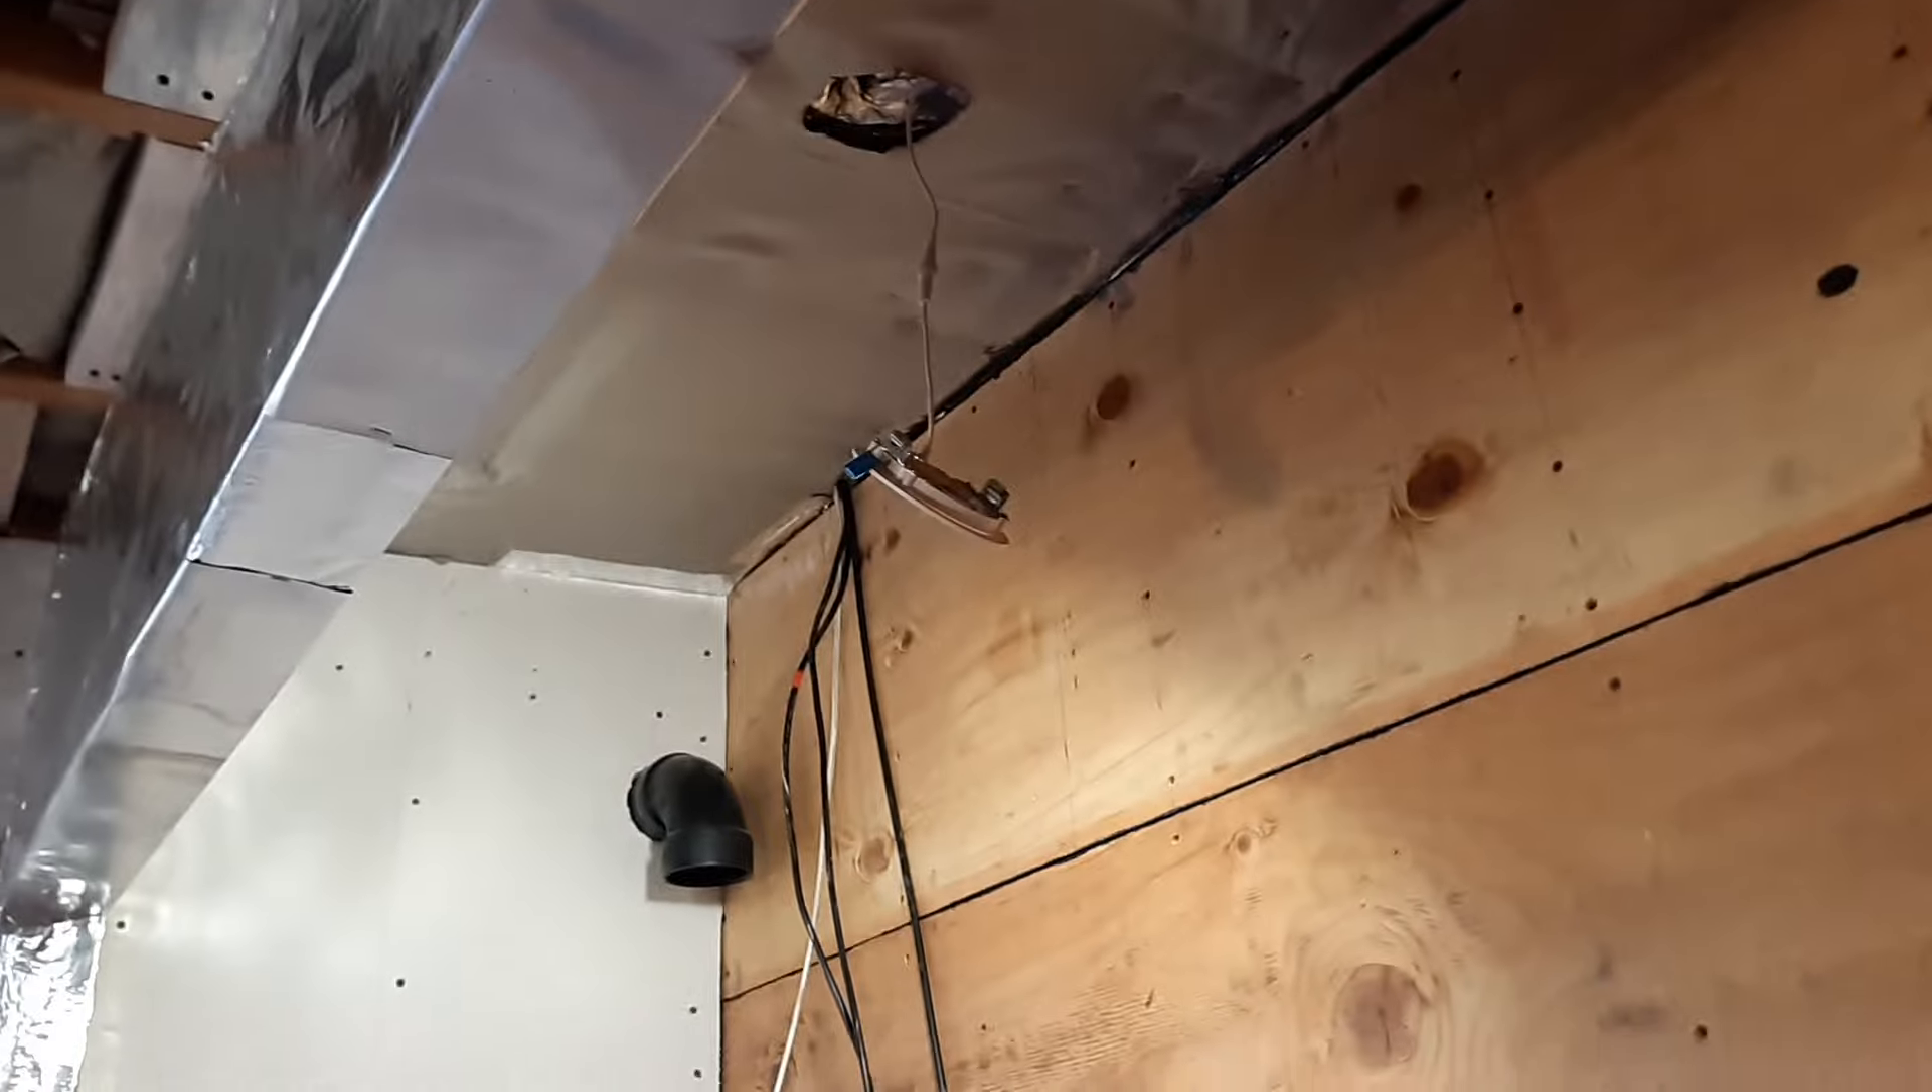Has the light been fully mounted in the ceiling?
No.